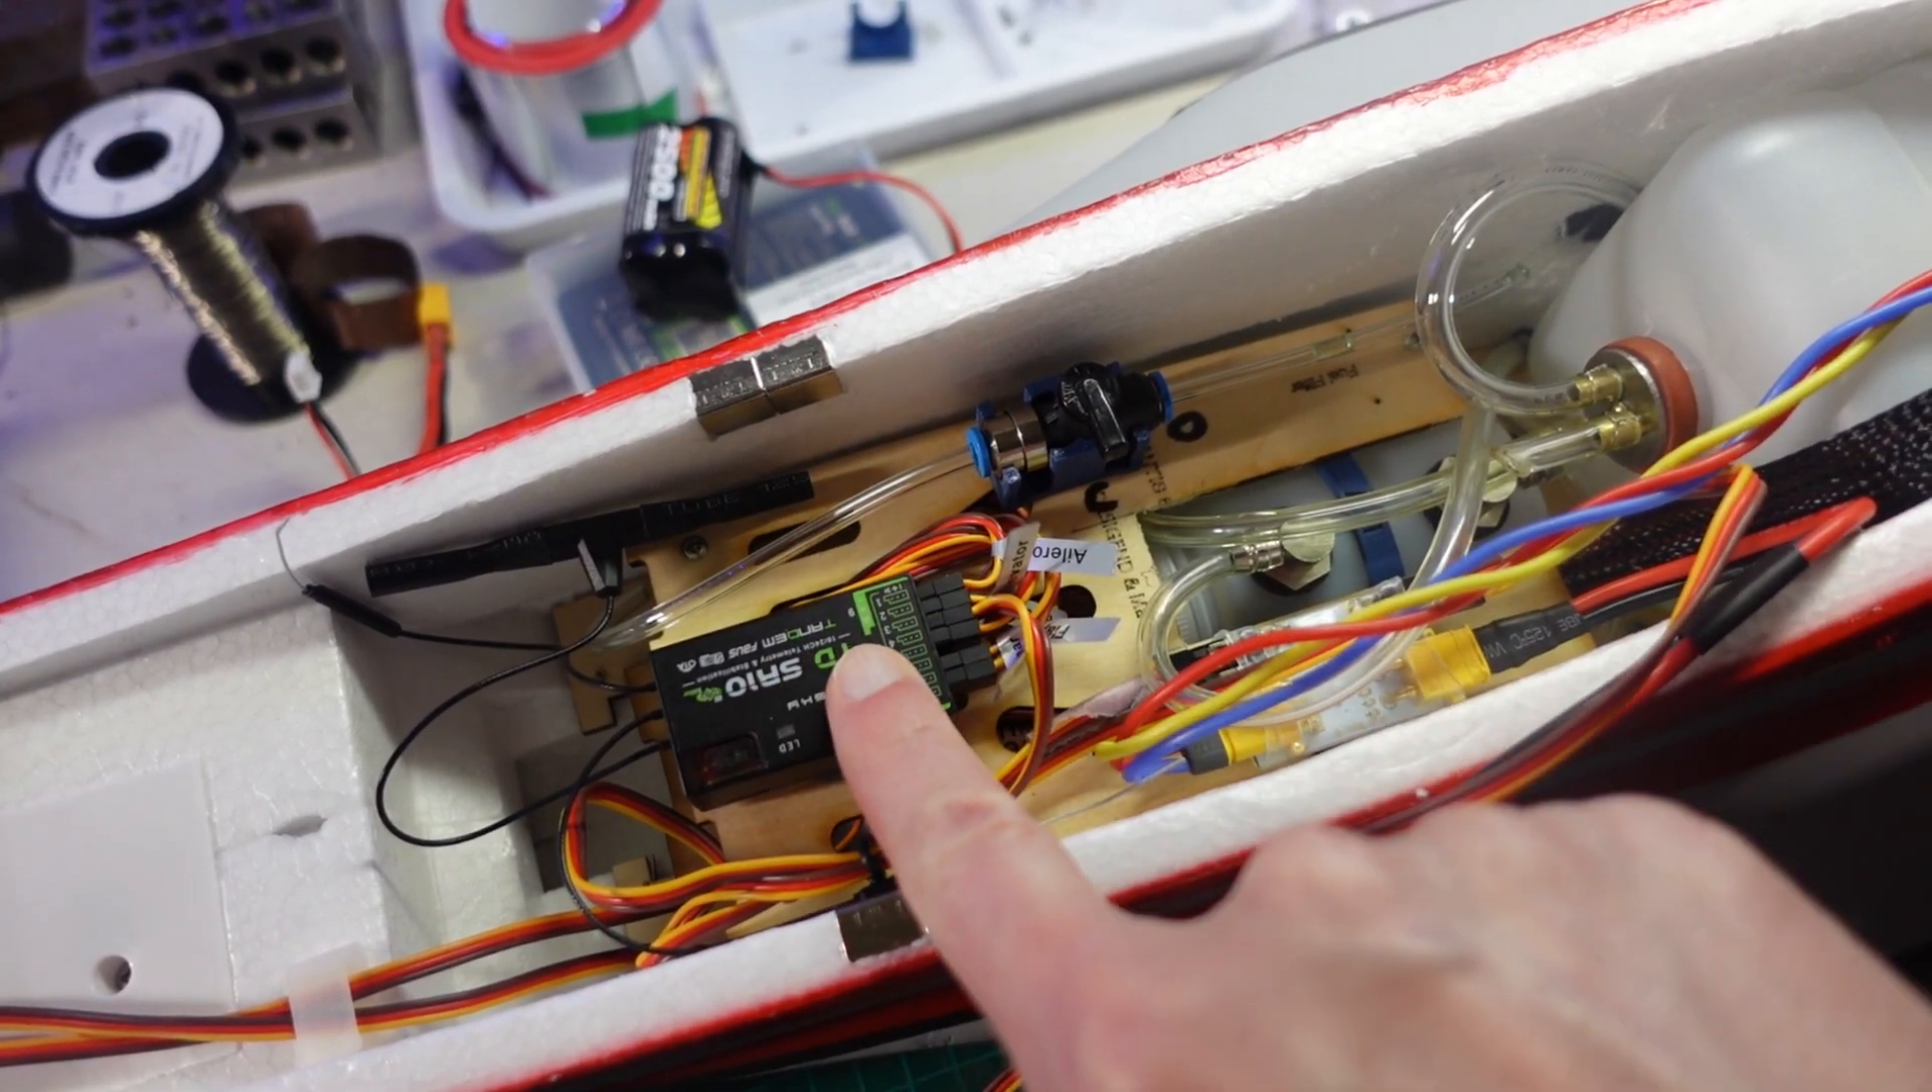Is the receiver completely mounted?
Yes.